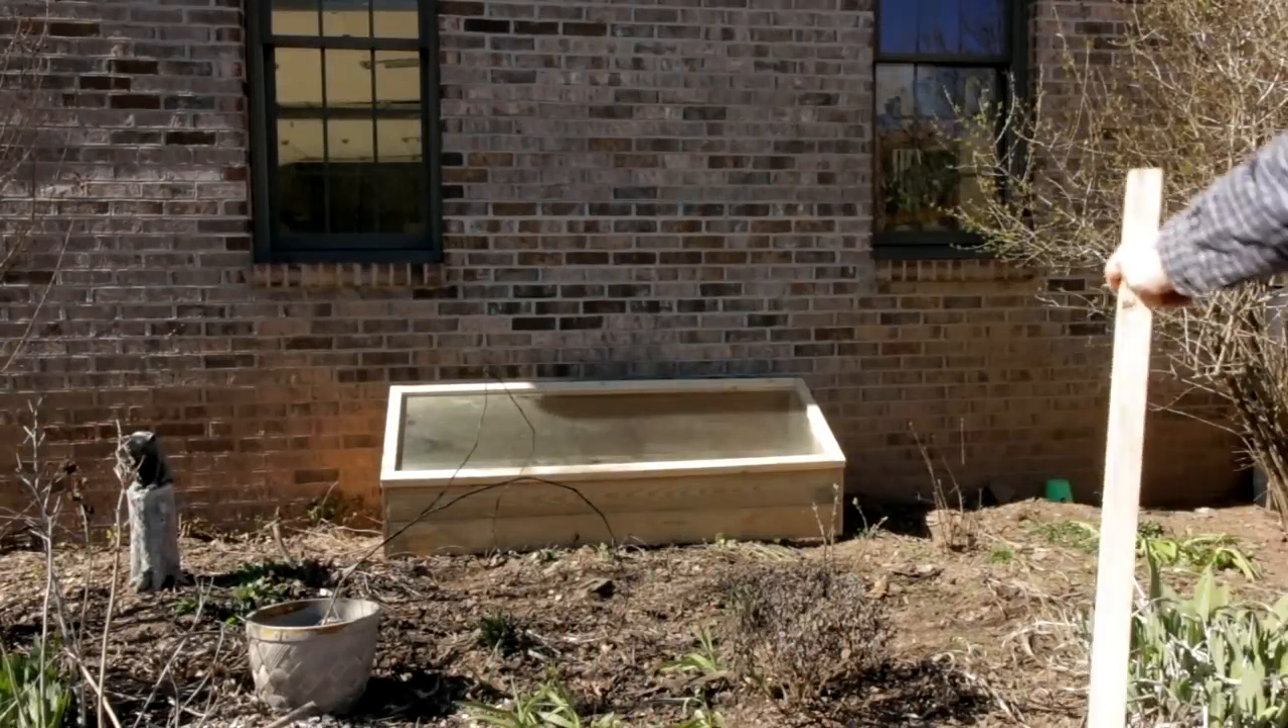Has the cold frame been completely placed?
Yes.